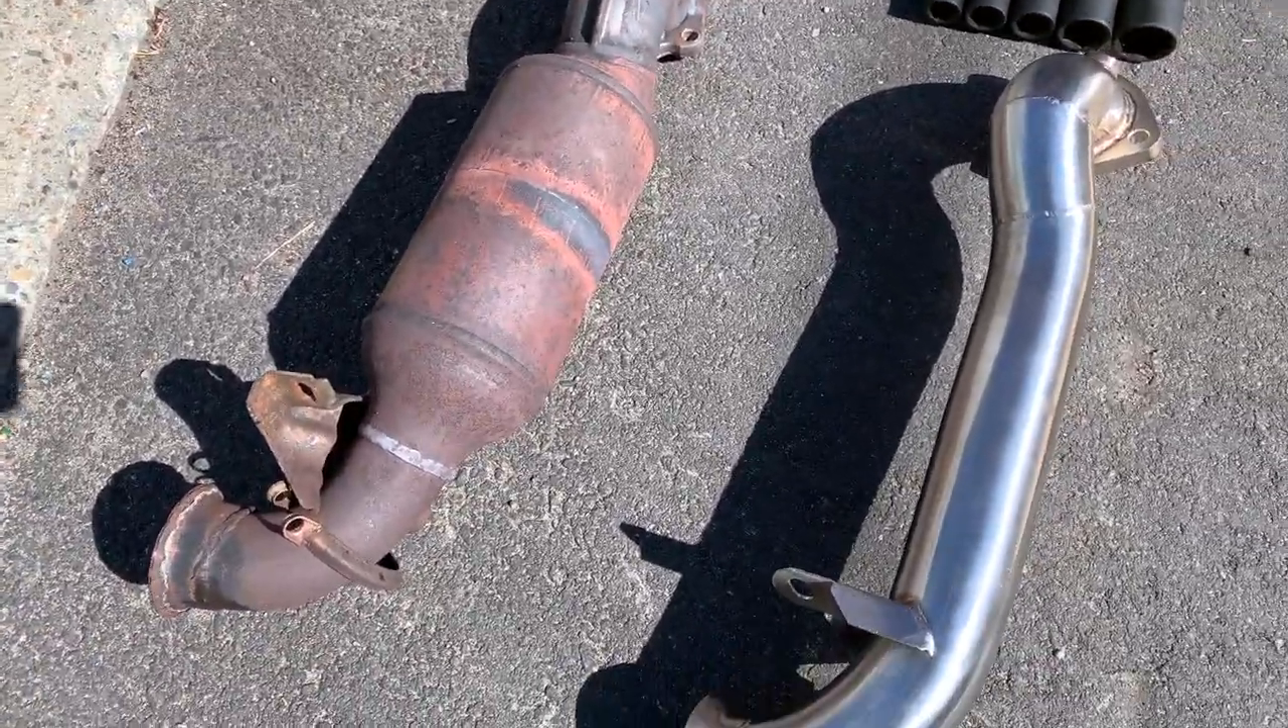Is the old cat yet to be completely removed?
No.